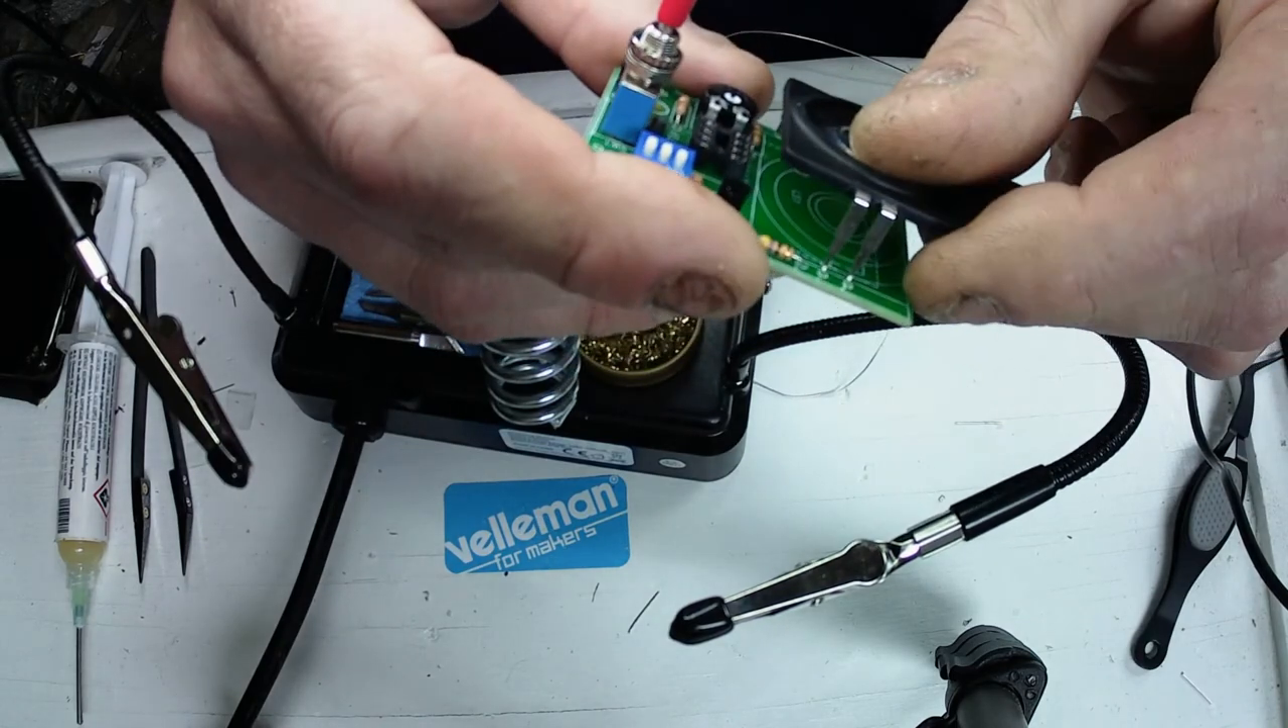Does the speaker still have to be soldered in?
Yes.